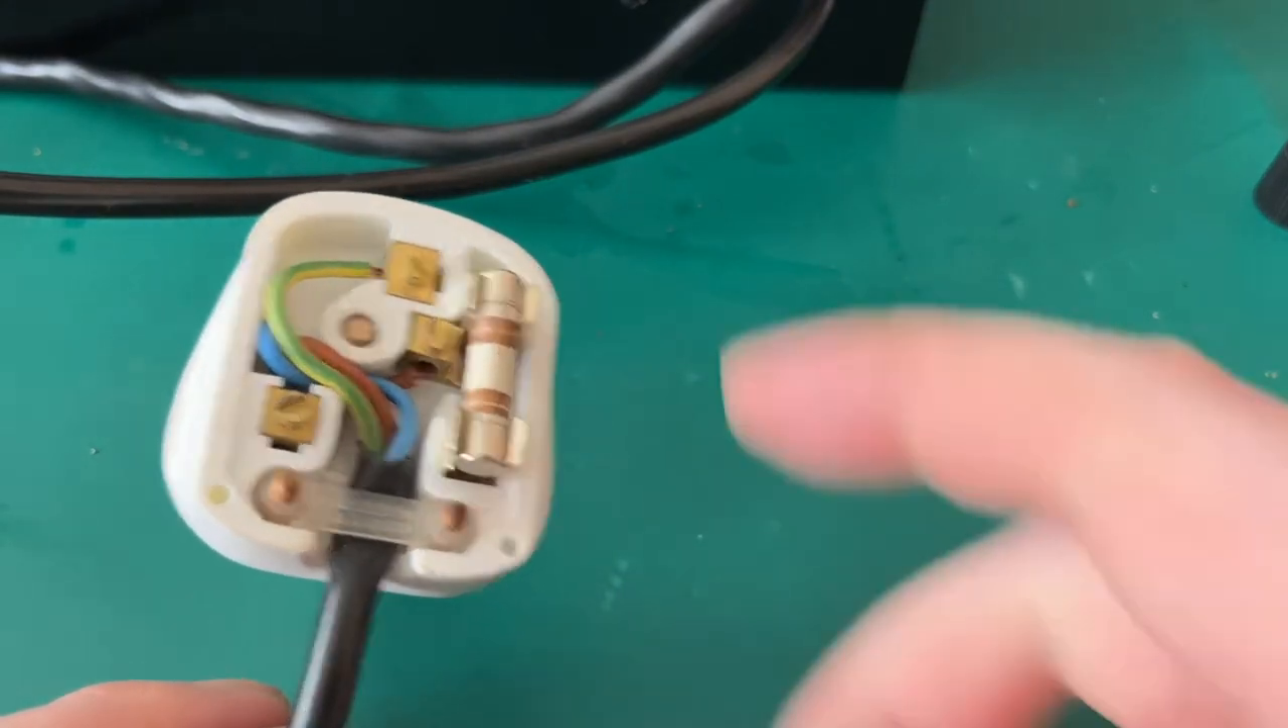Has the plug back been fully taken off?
Yes.